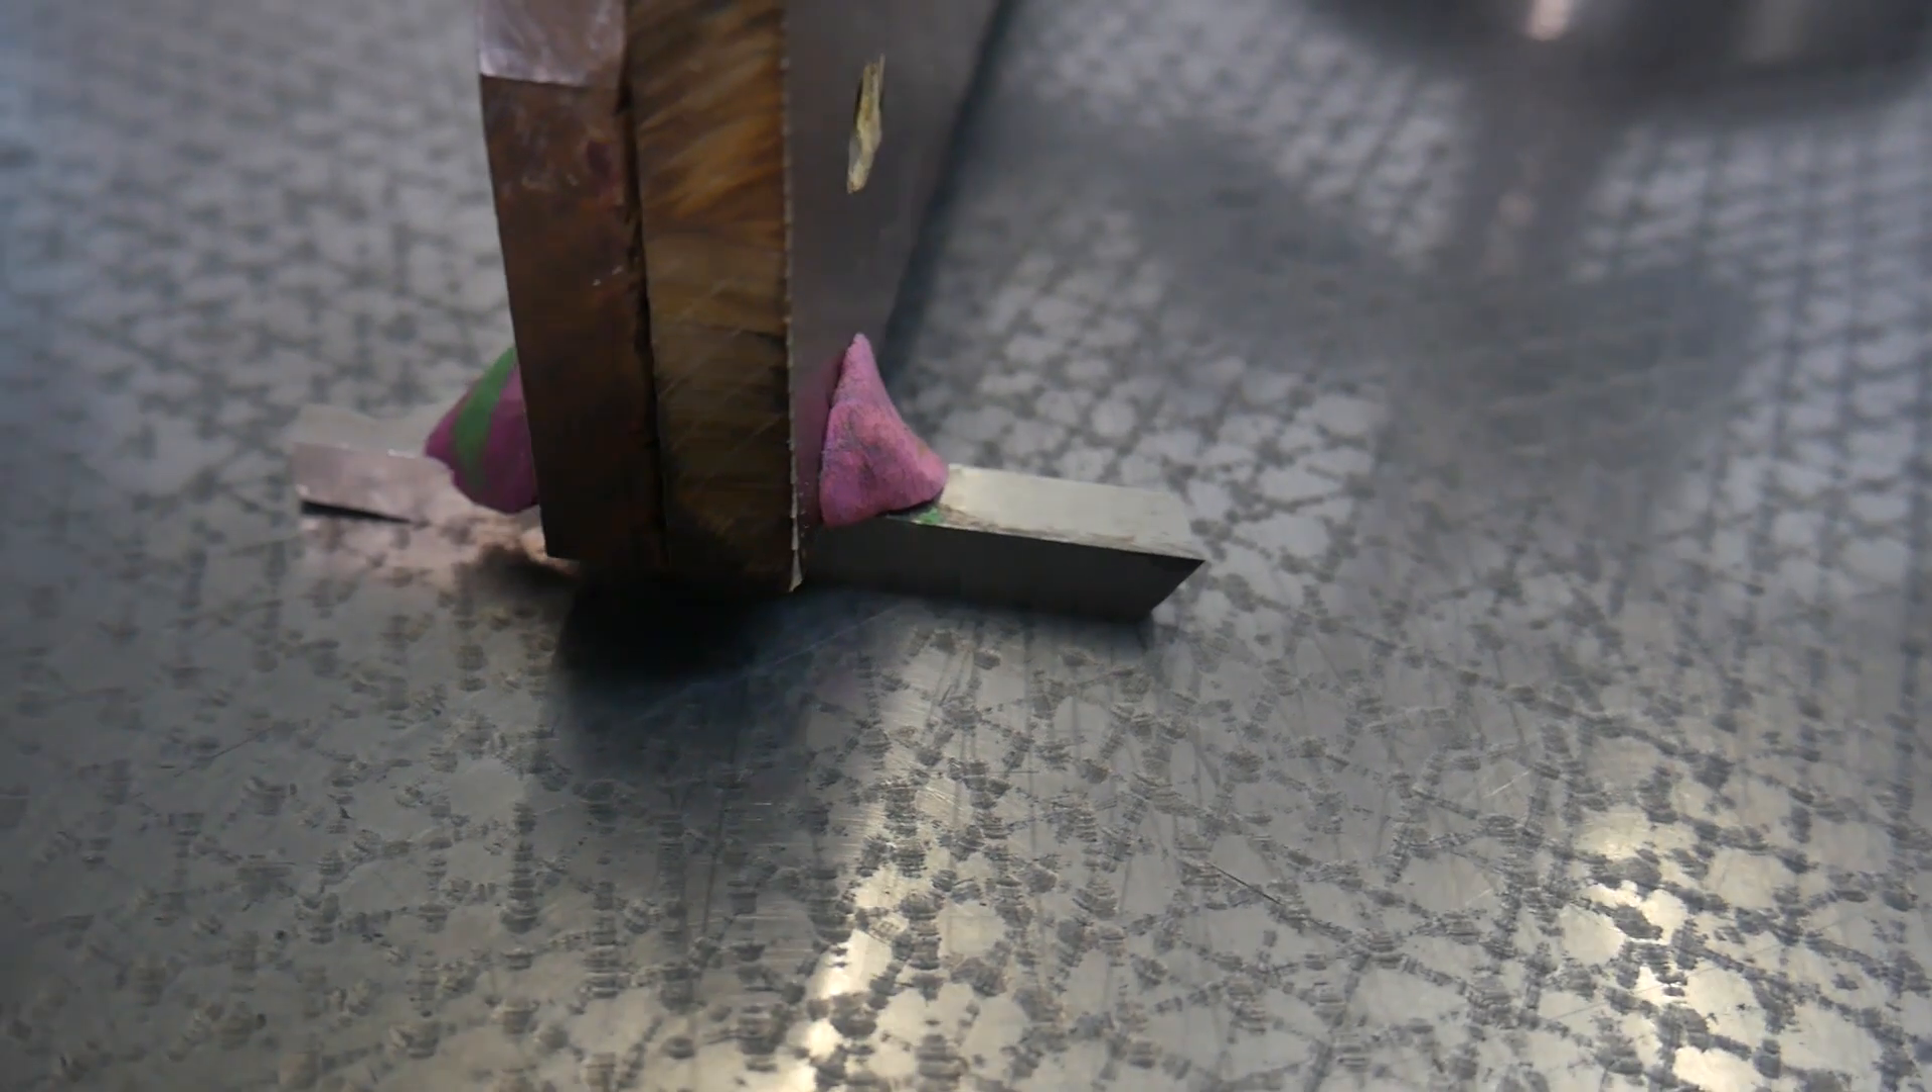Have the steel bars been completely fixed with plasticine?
Yes.